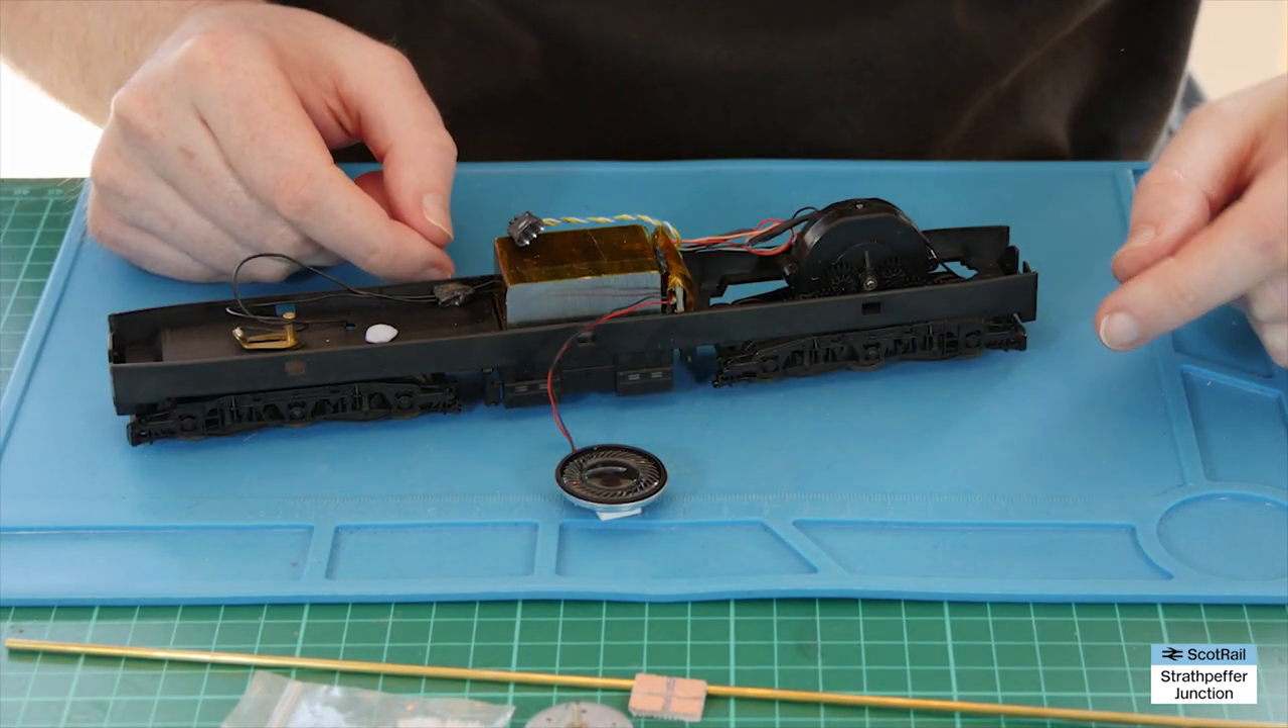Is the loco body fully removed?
Yes.